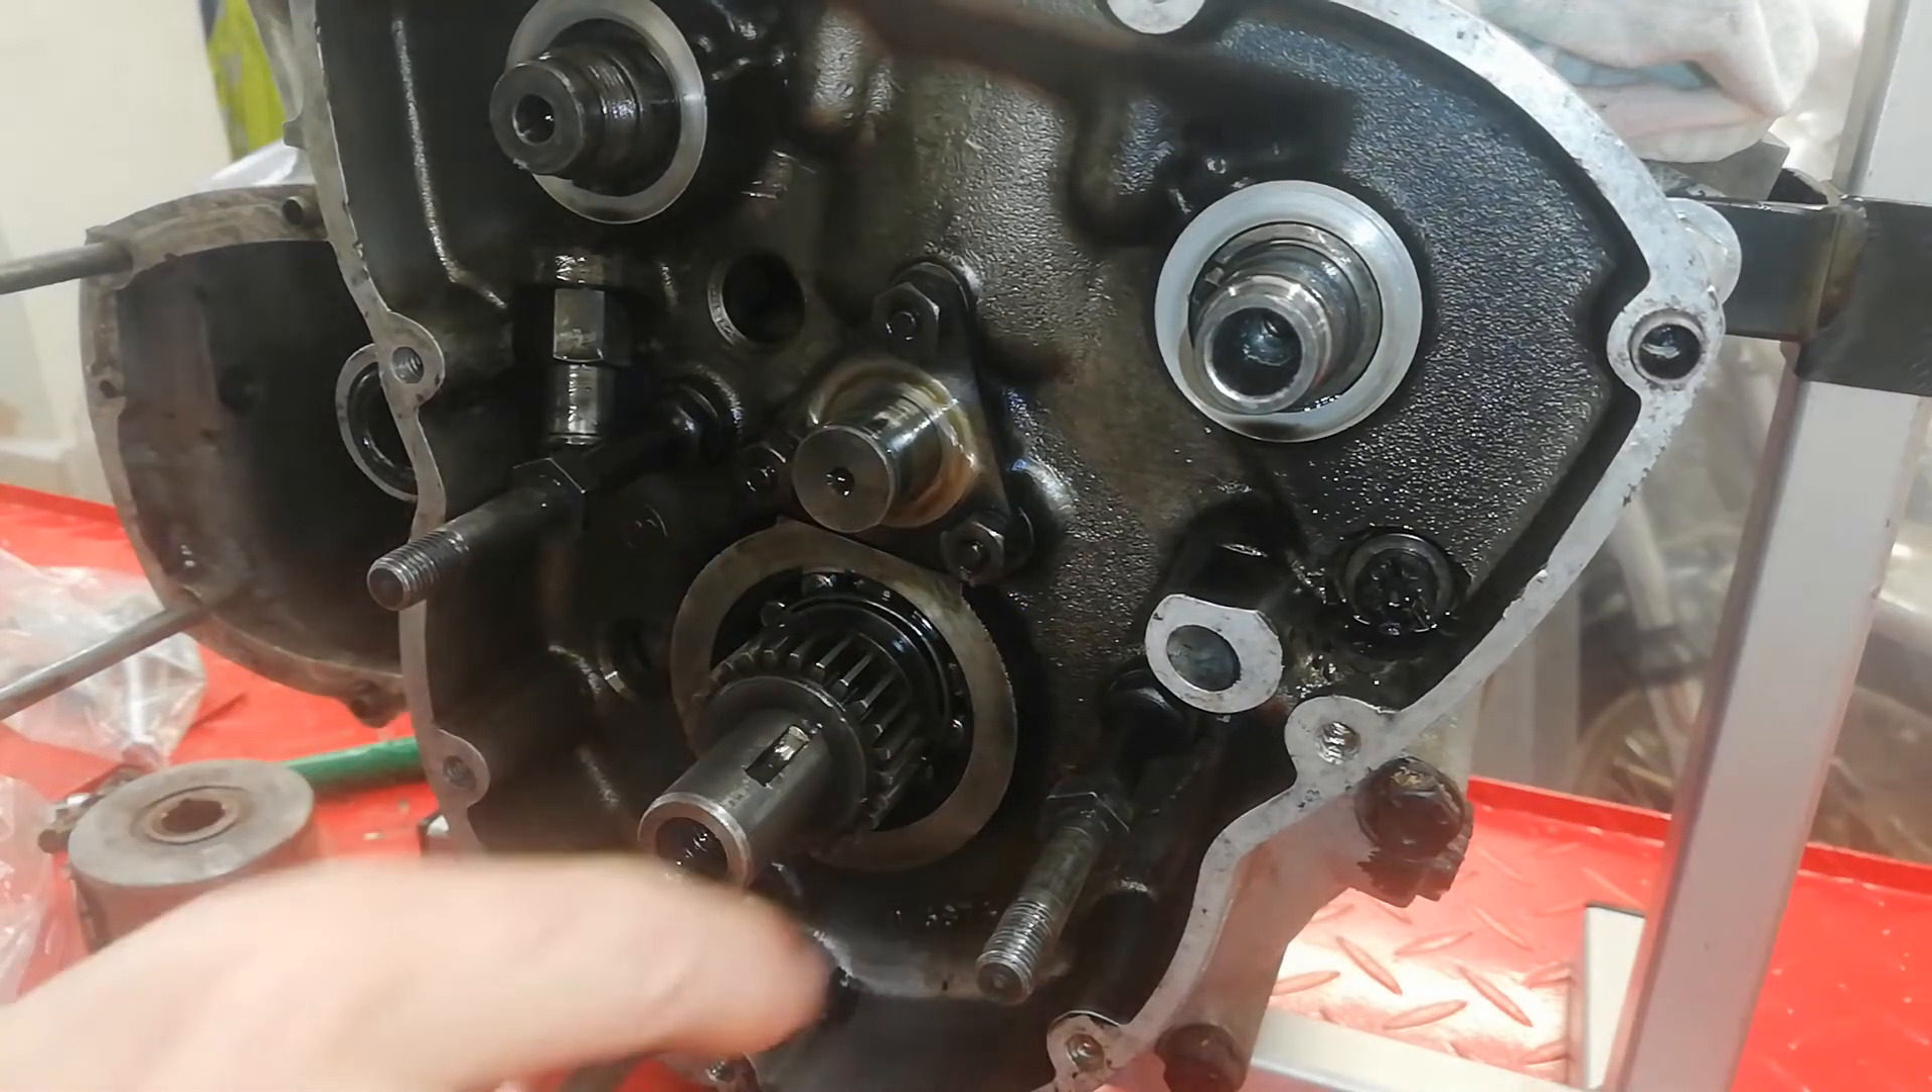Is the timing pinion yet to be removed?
Yes.